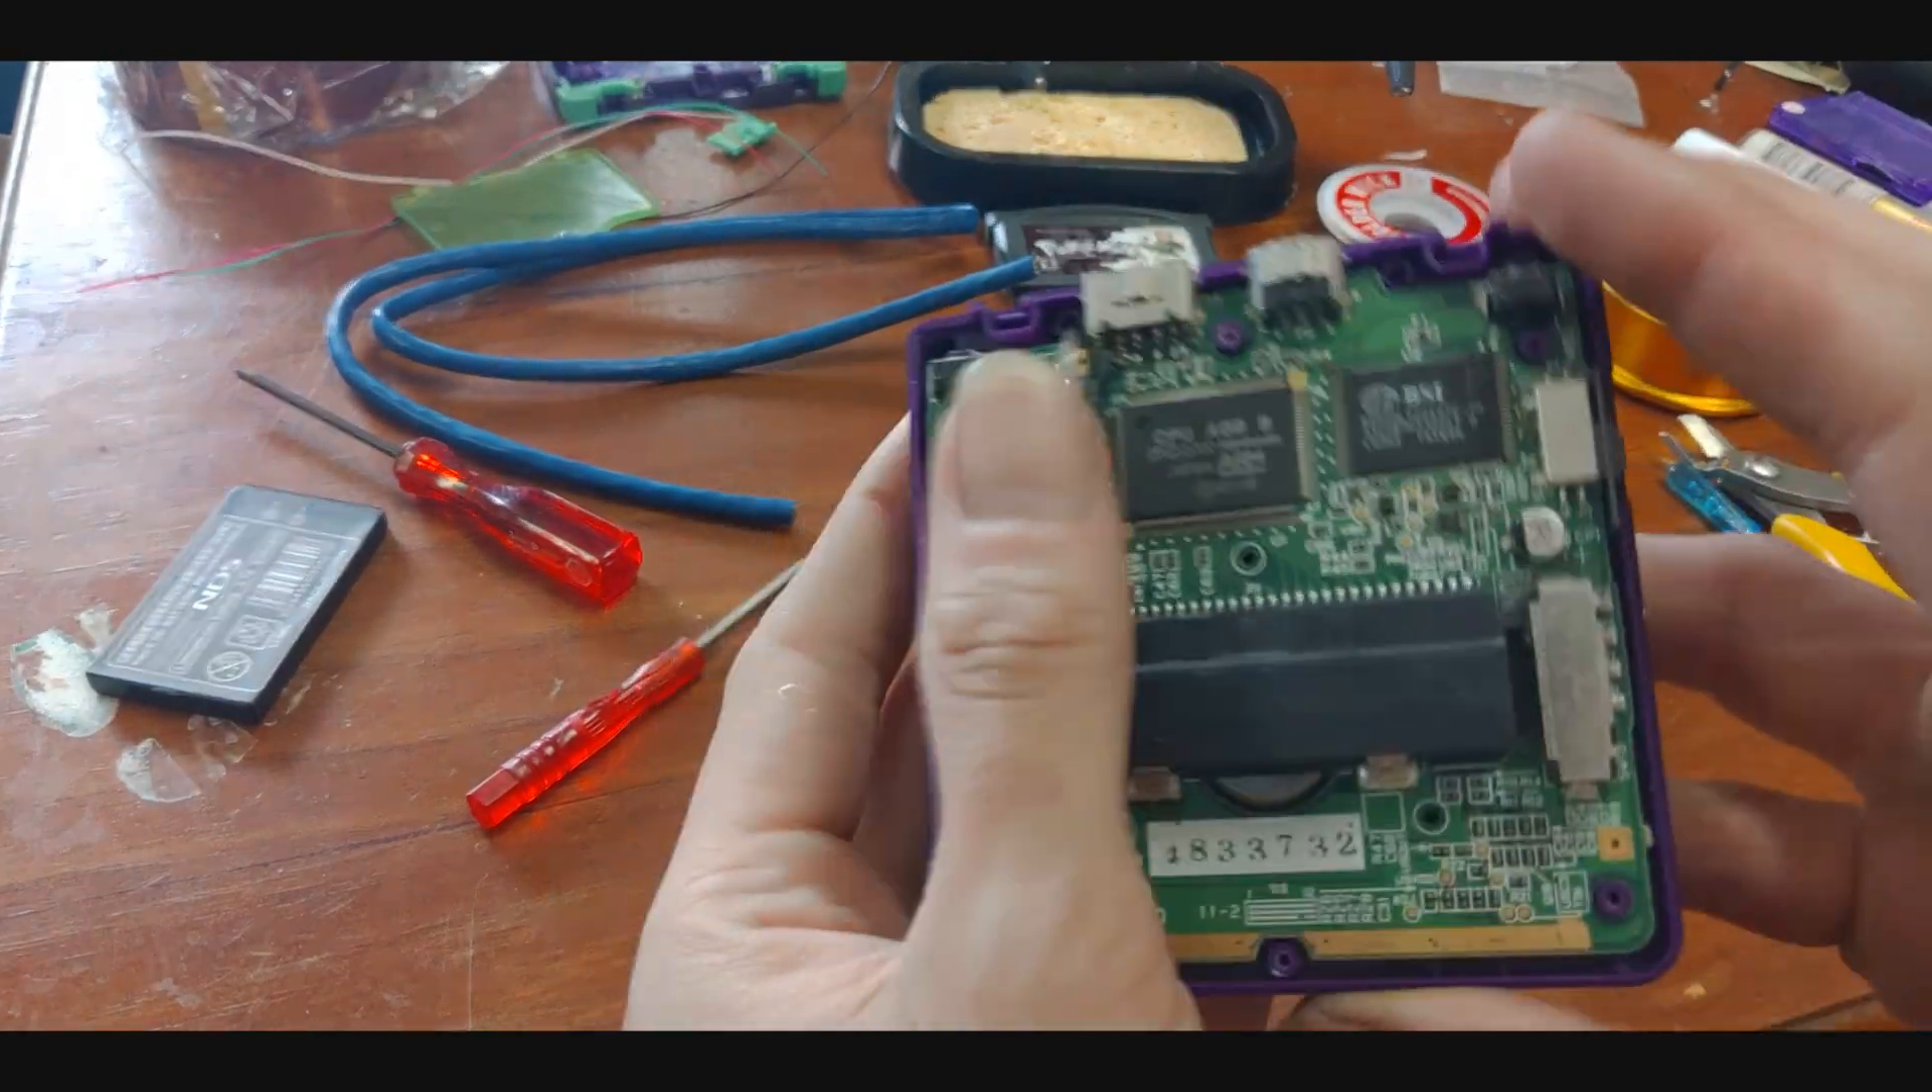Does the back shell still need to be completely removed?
No.